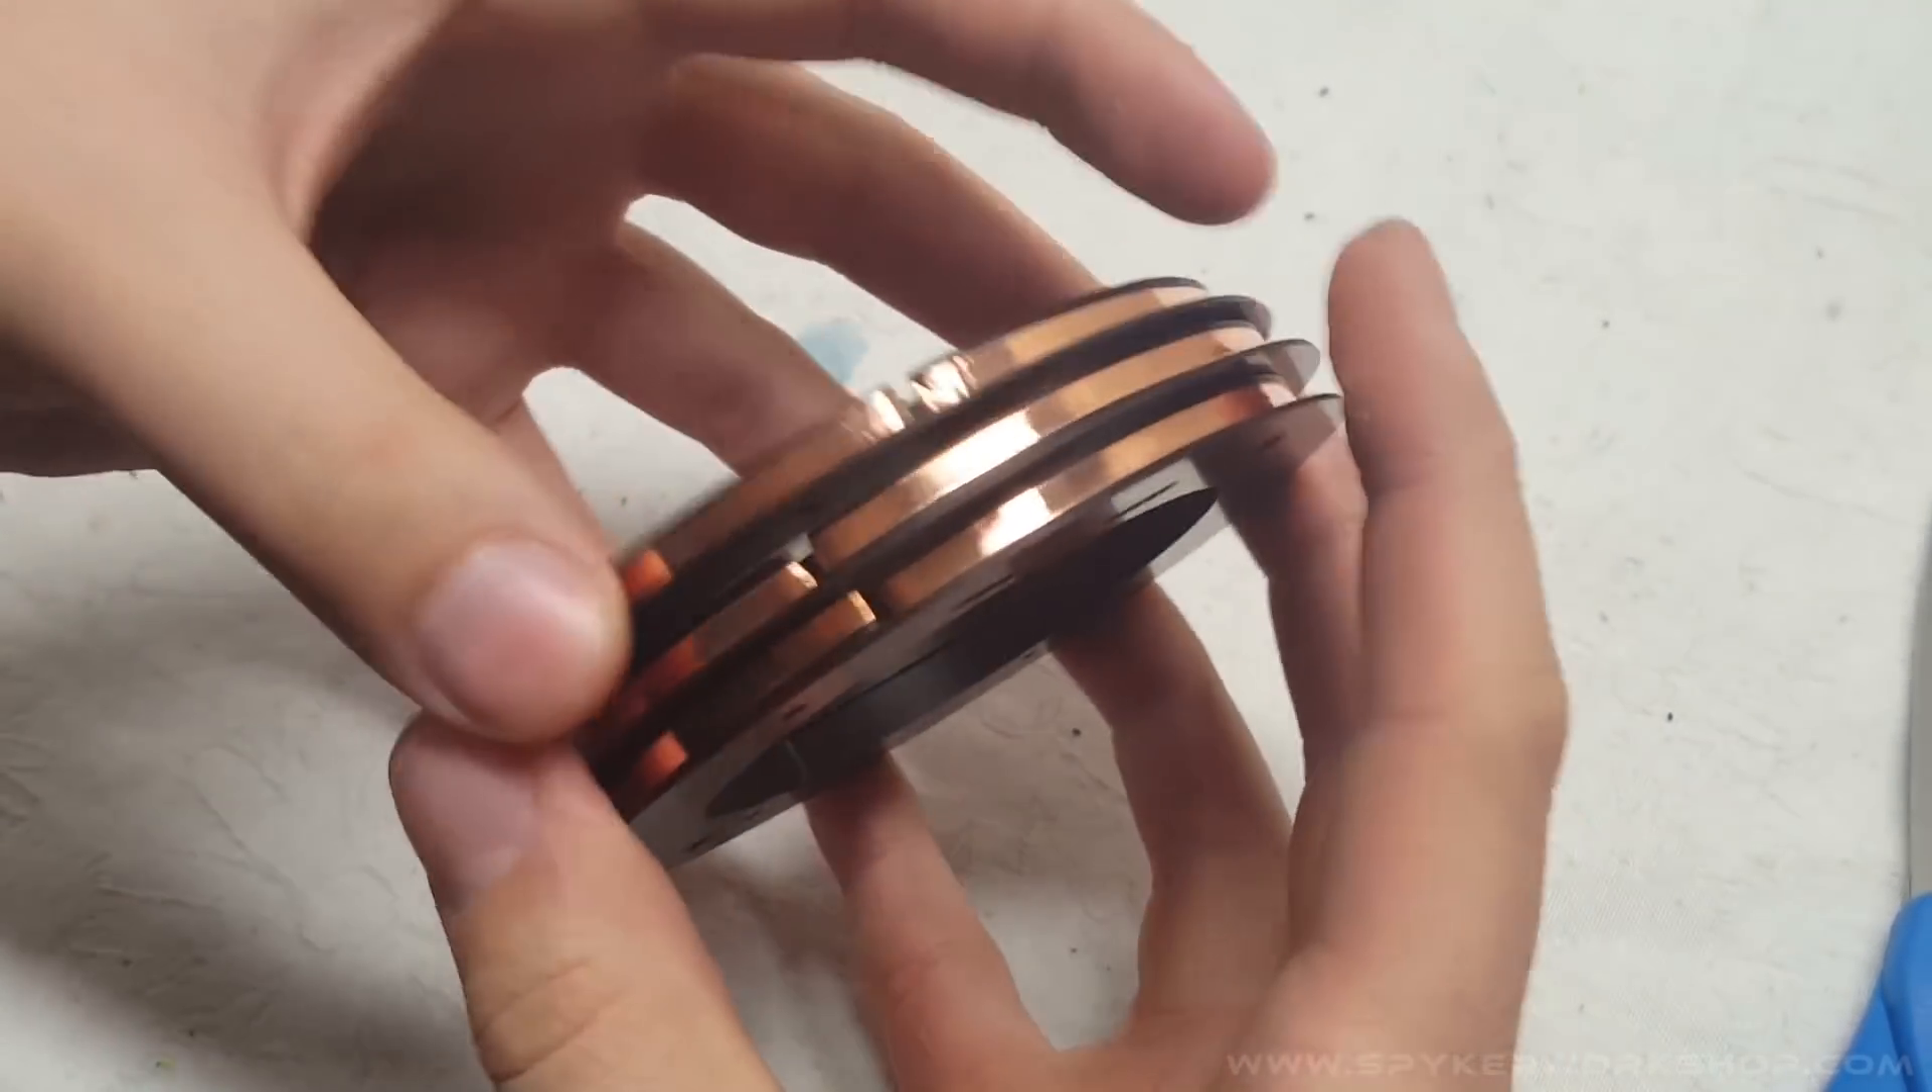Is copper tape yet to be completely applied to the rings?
No.